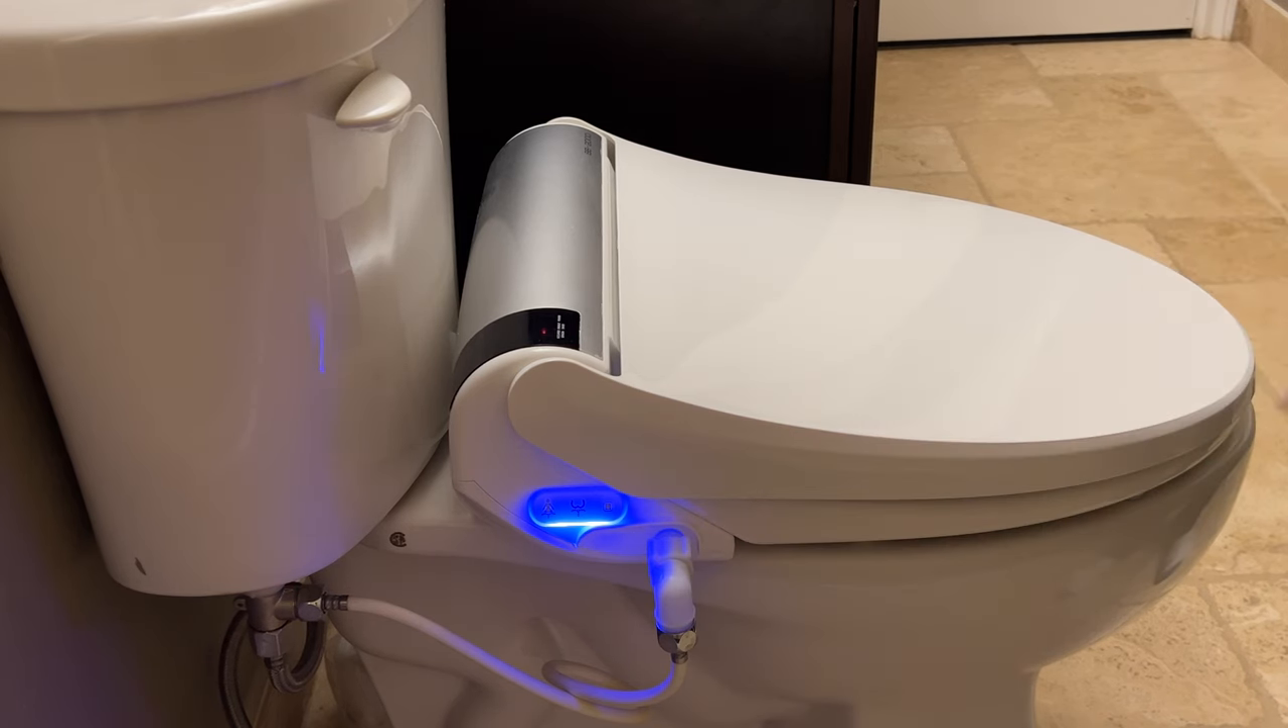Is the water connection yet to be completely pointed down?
No.